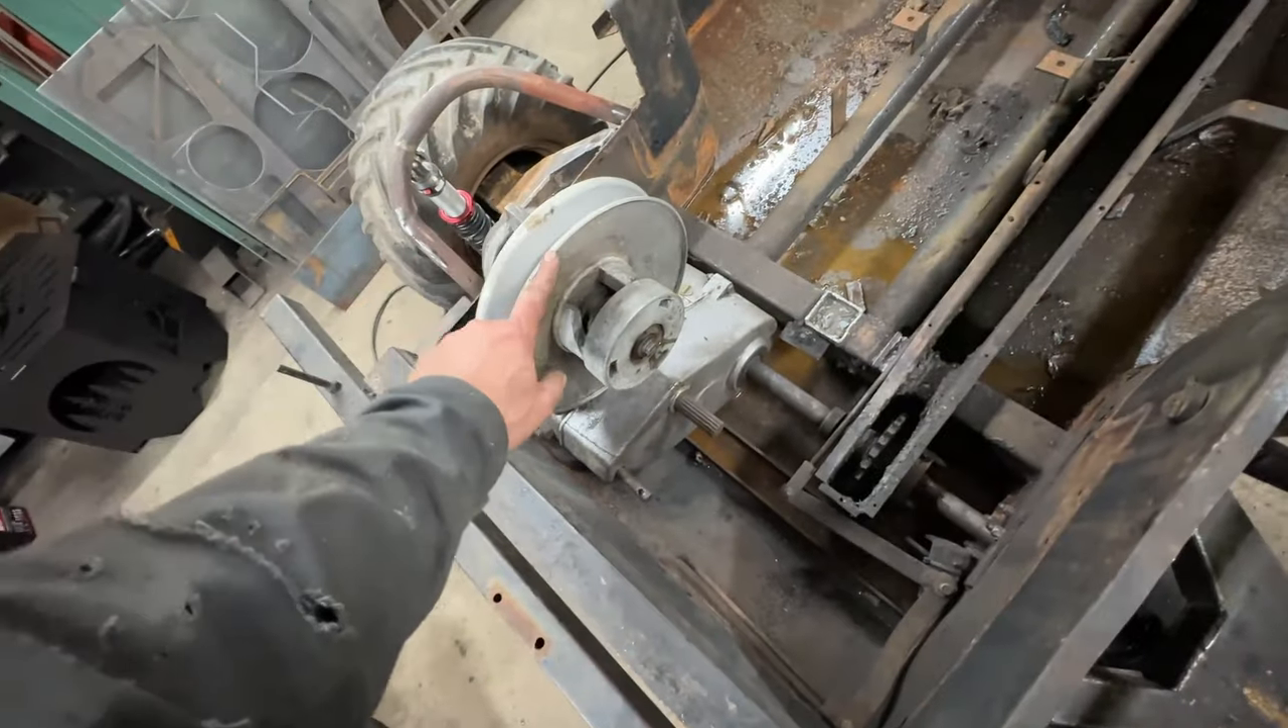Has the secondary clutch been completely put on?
Yes.